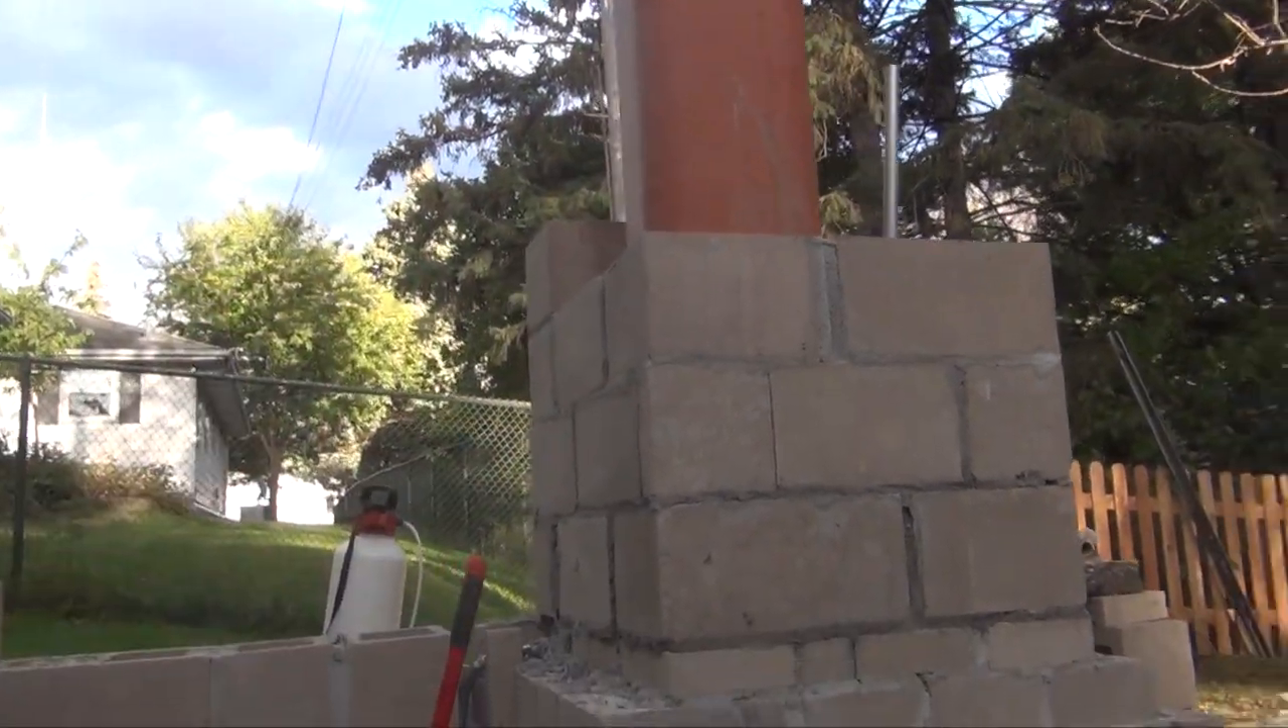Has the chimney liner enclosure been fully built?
No.